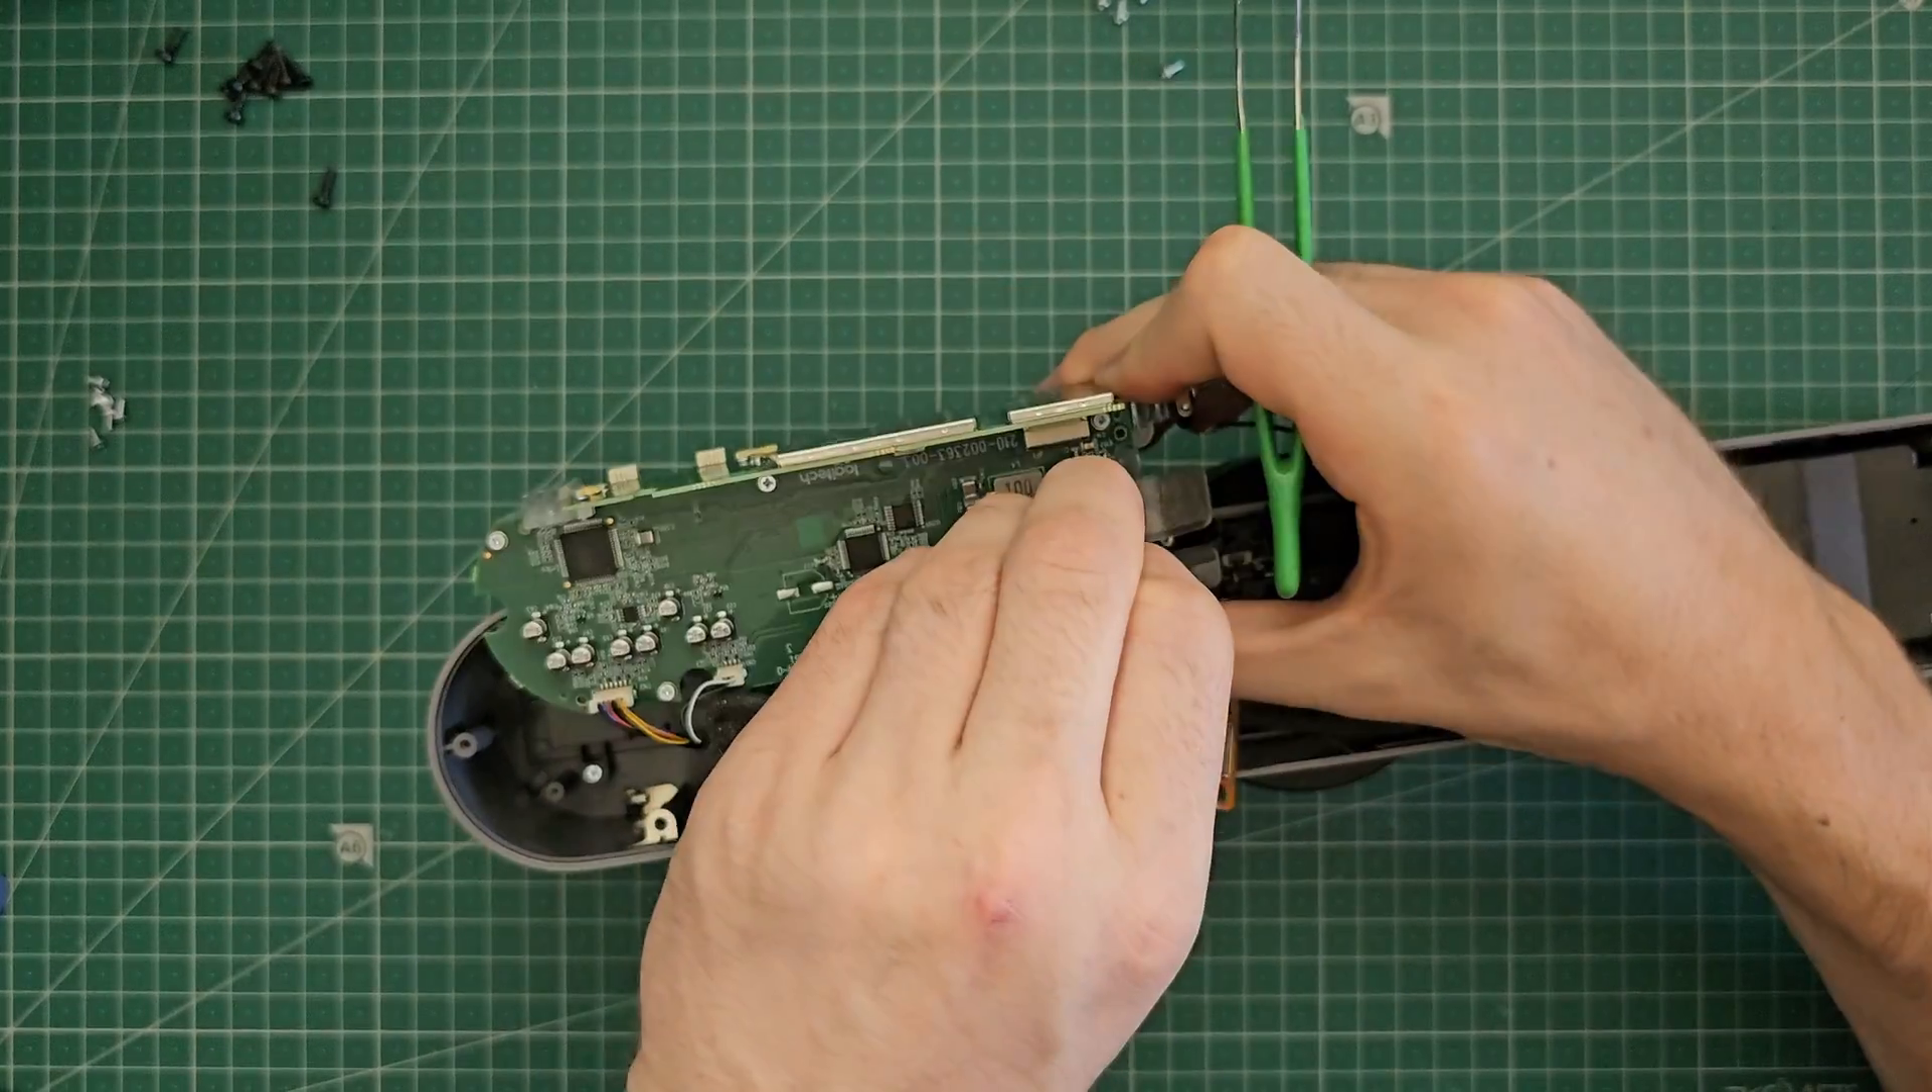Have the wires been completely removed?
No.